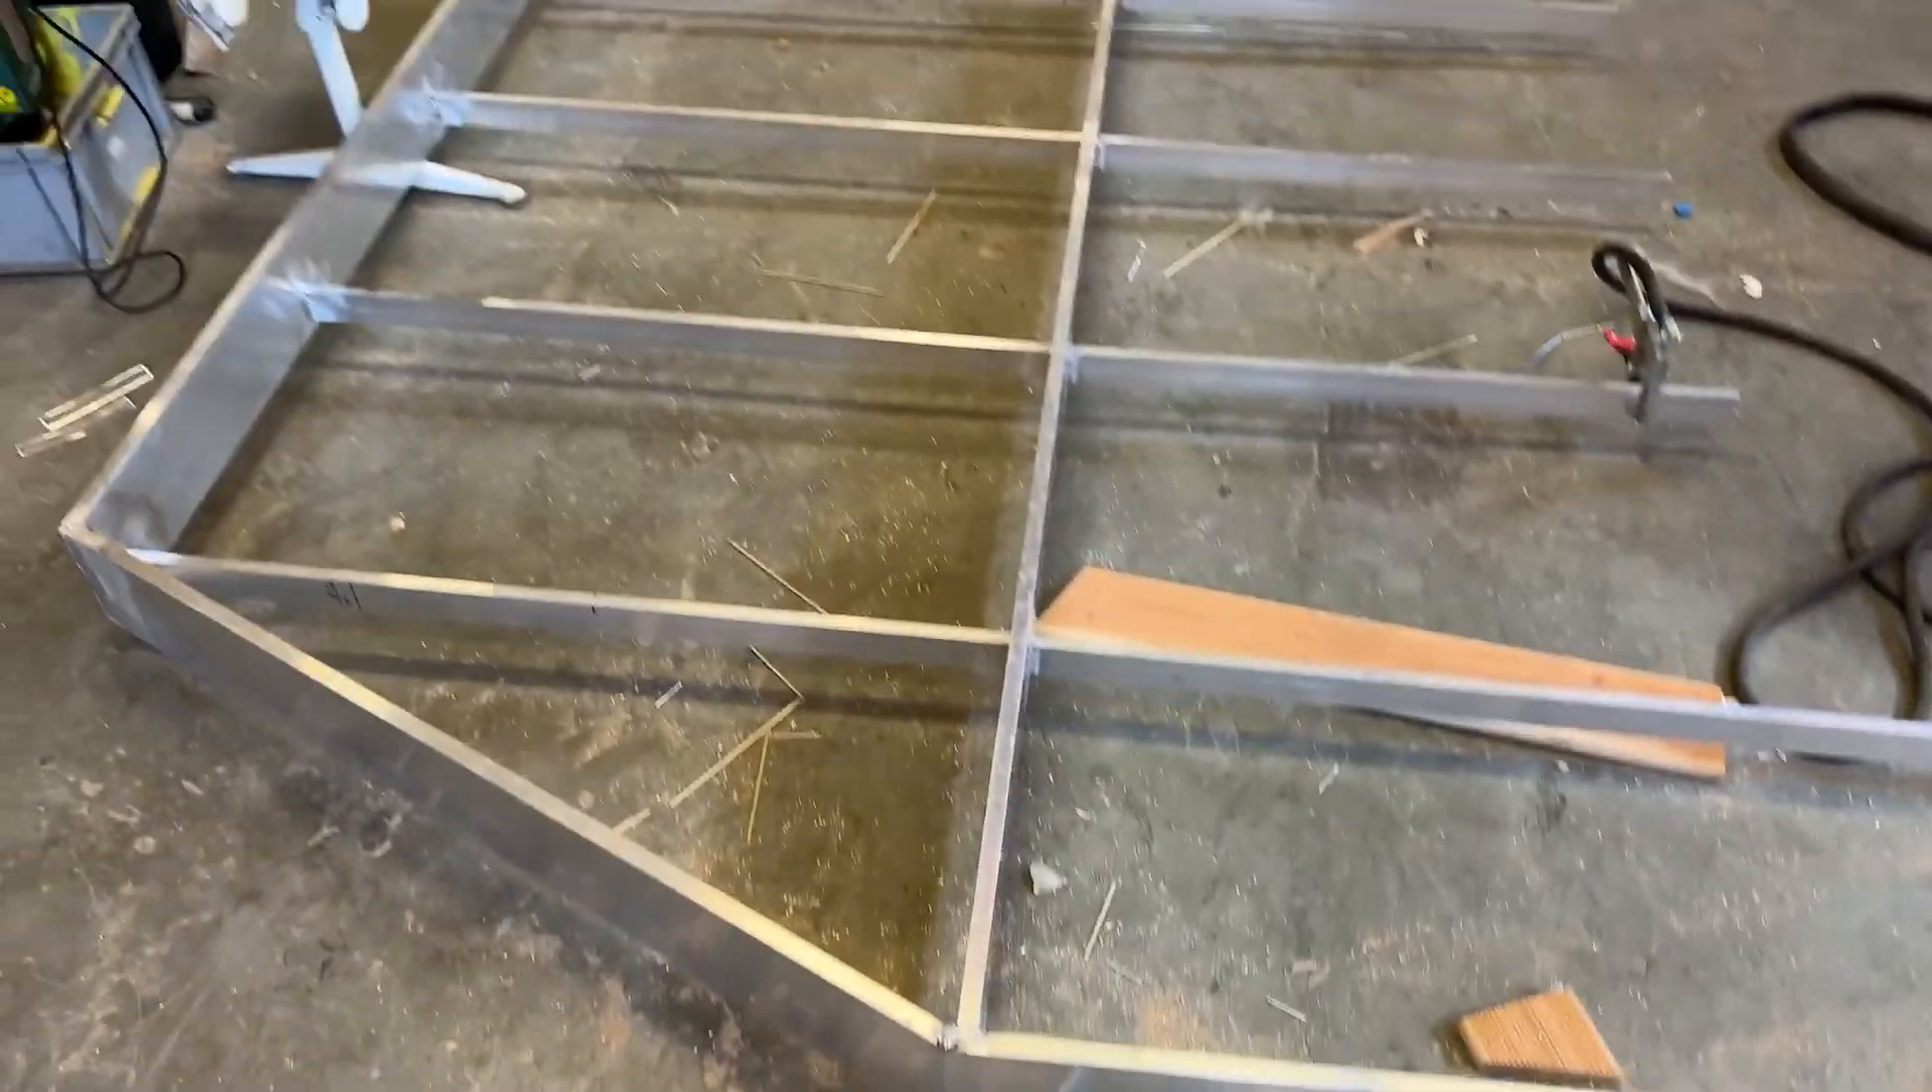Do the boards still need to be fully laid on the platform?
Yes.